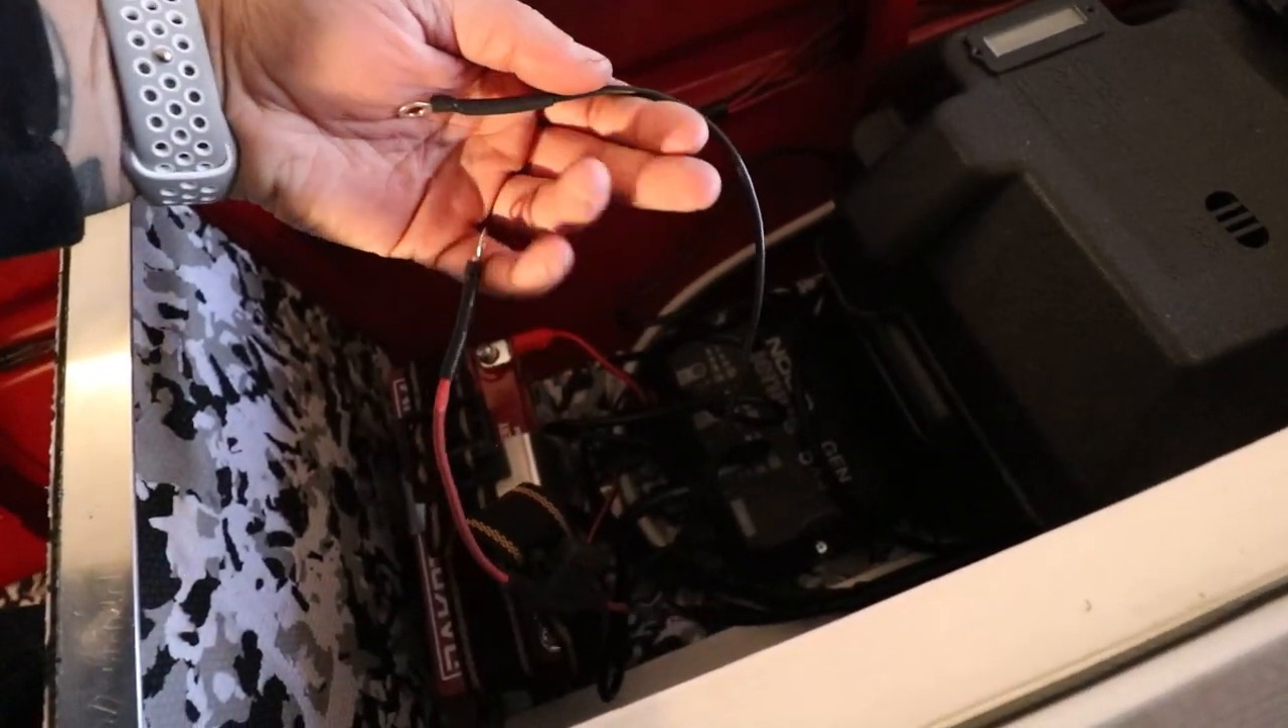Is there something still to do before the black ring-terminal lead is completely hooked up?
Yes.